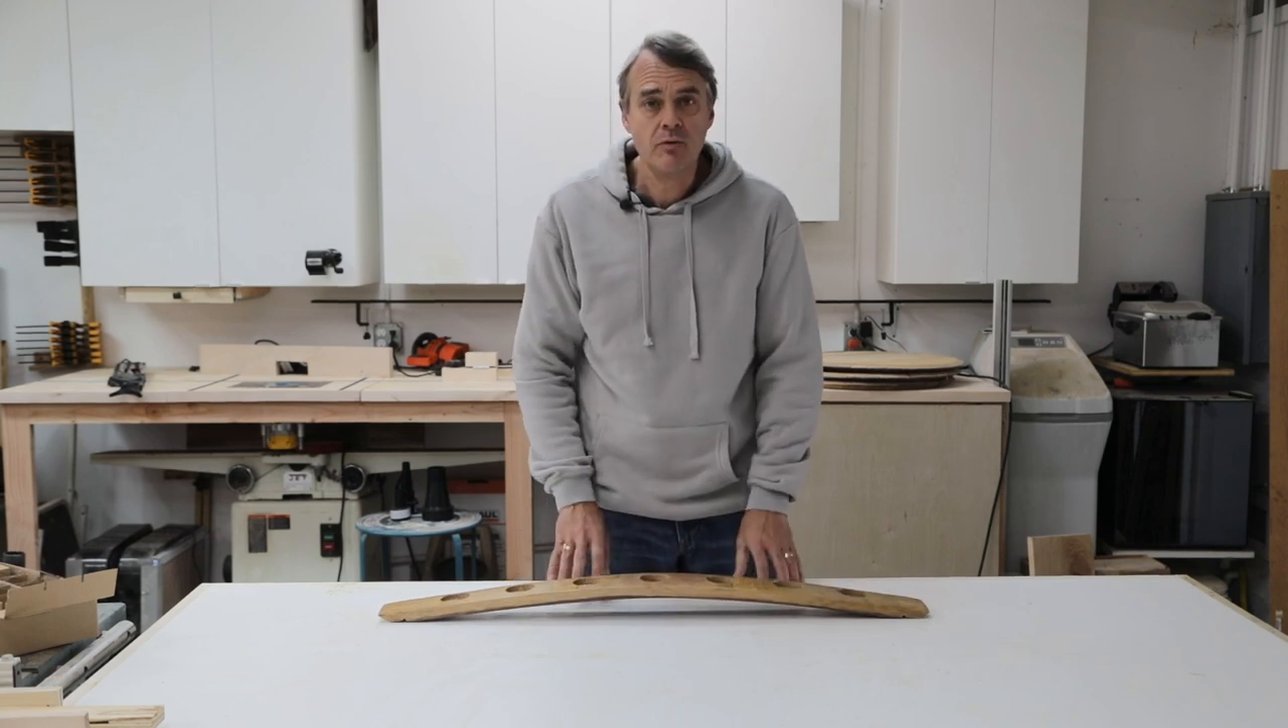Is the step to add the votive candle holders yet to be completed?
Yes.